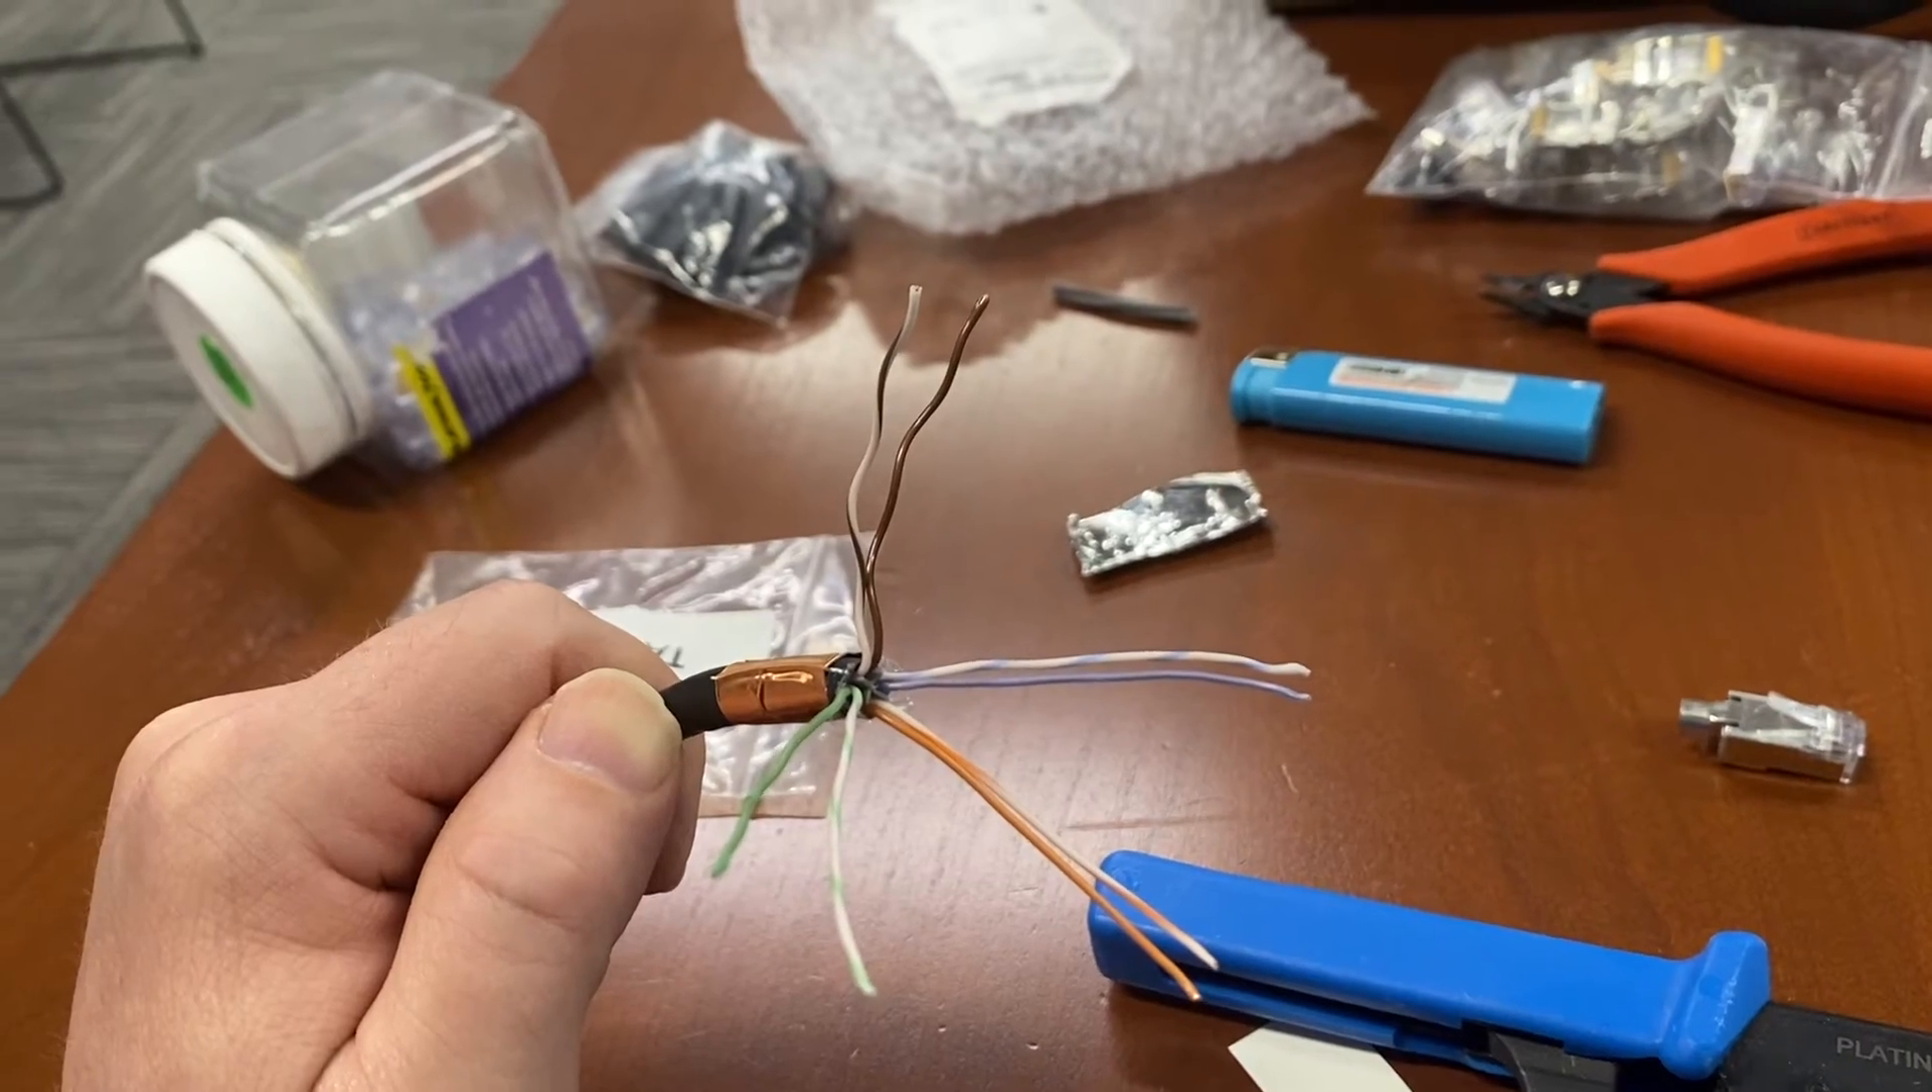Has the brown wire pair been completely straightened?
No.